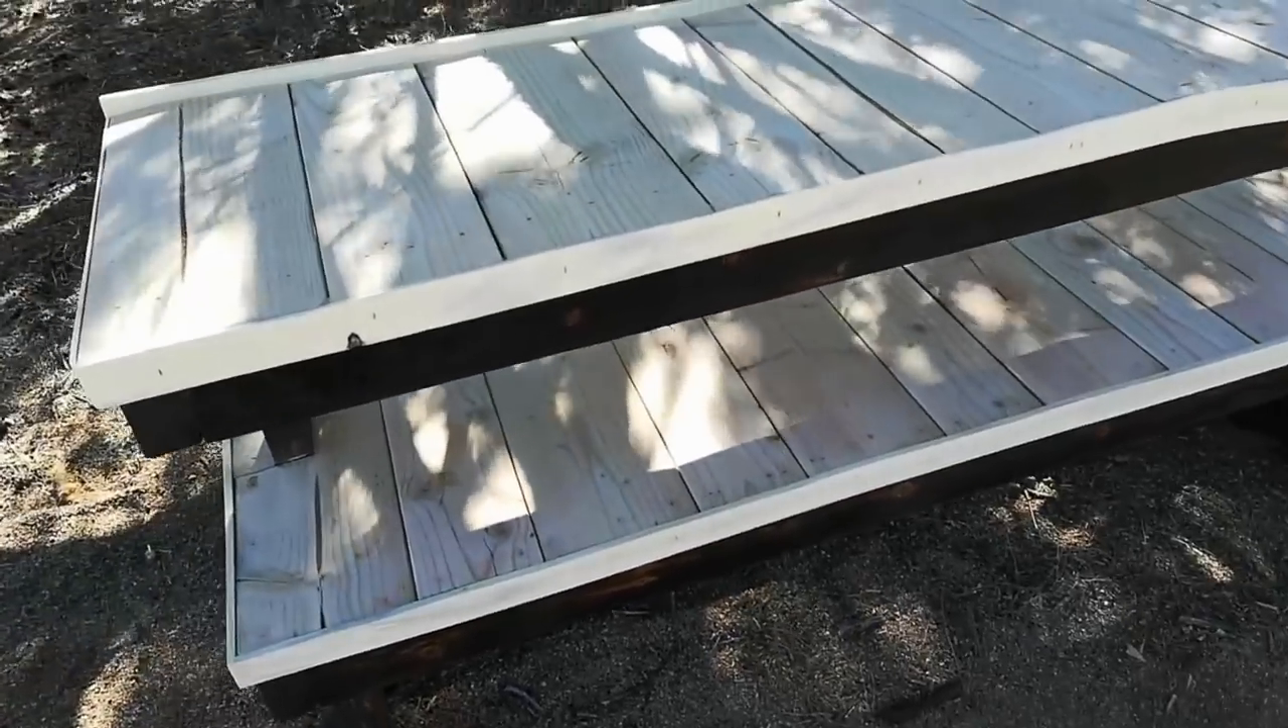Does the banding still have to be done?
No.